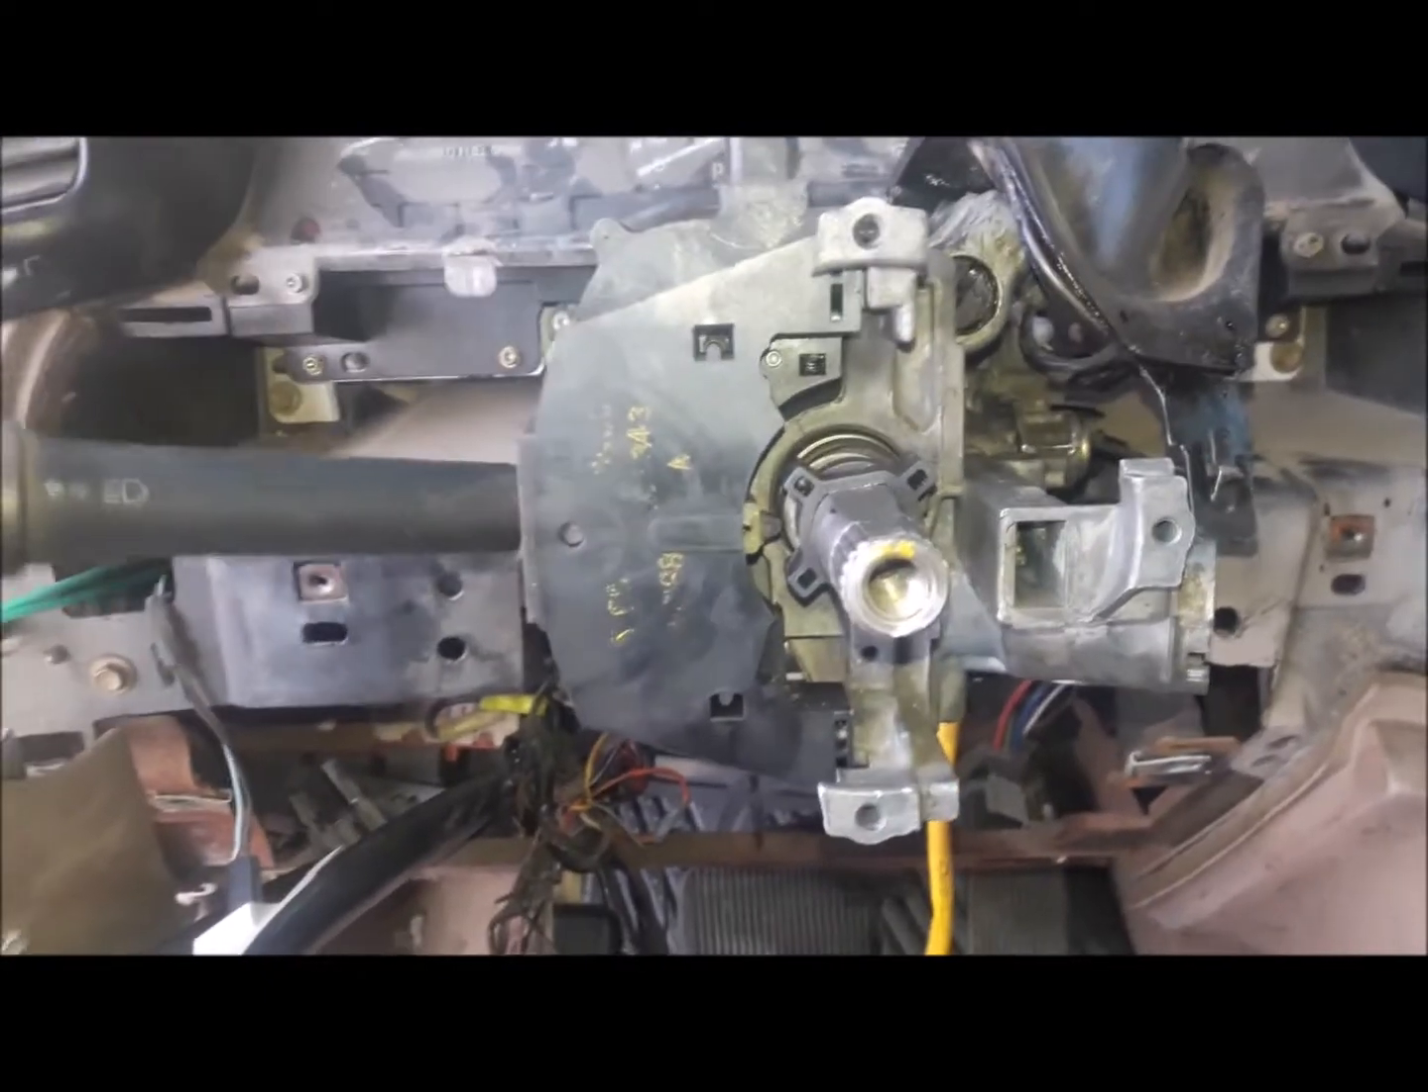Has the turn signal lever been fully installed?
Yes.